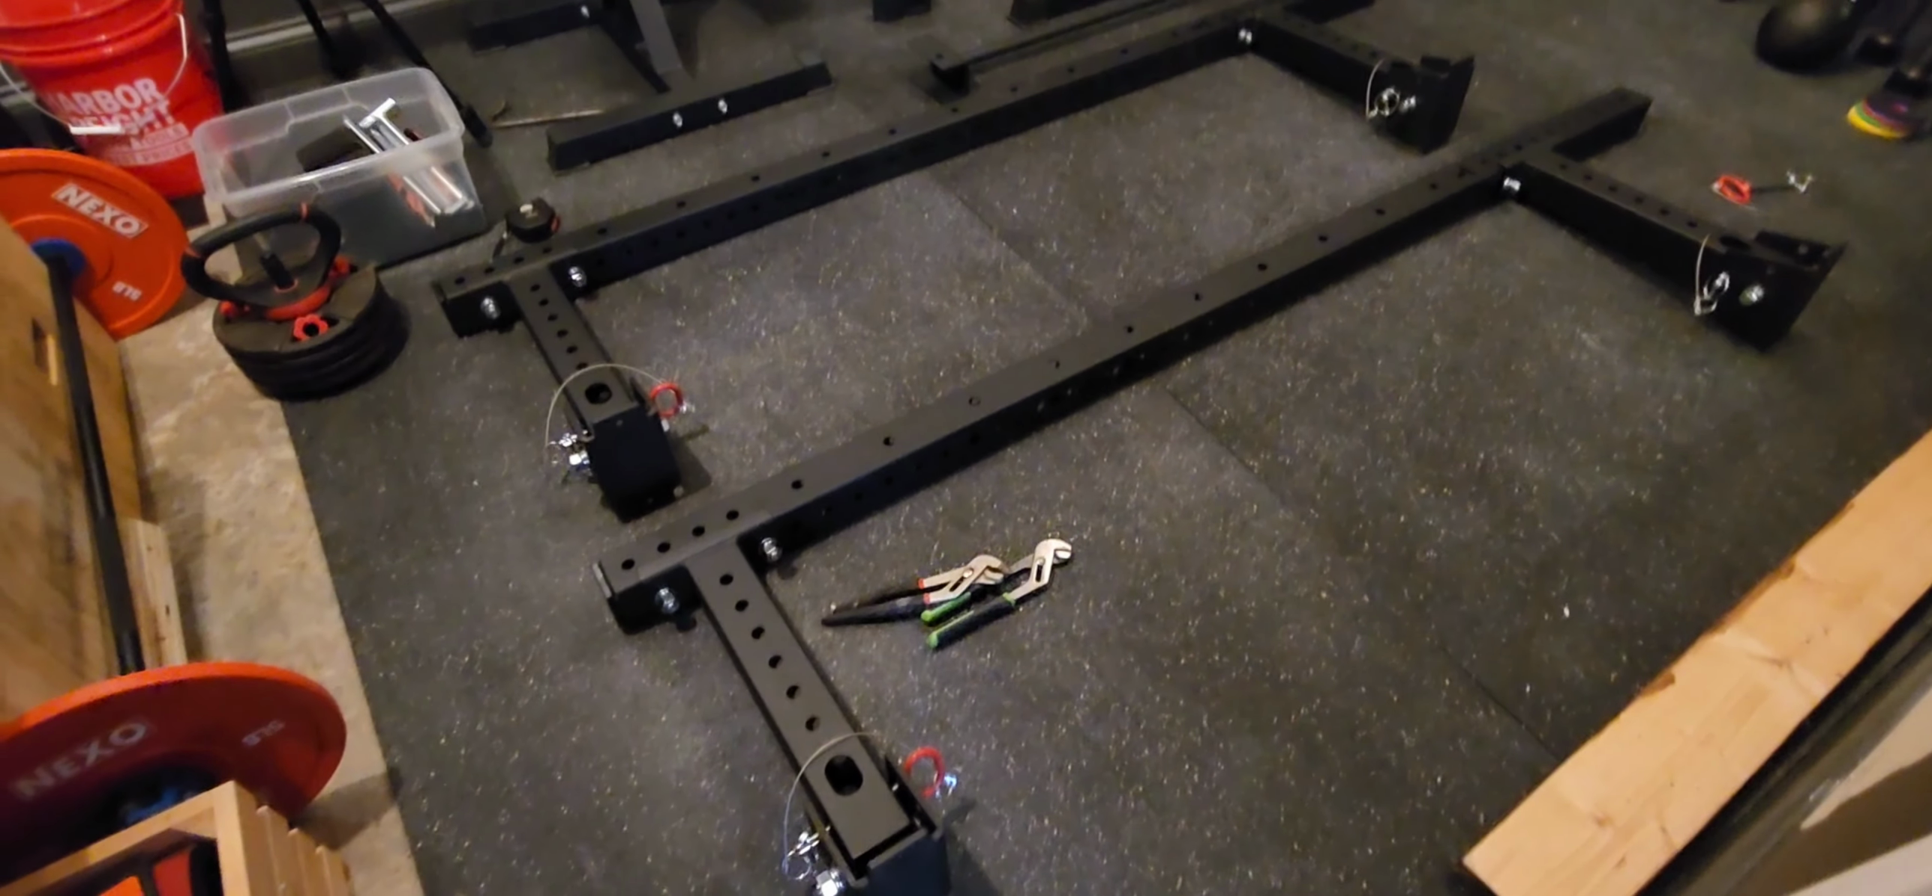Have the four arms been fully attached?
Yes.